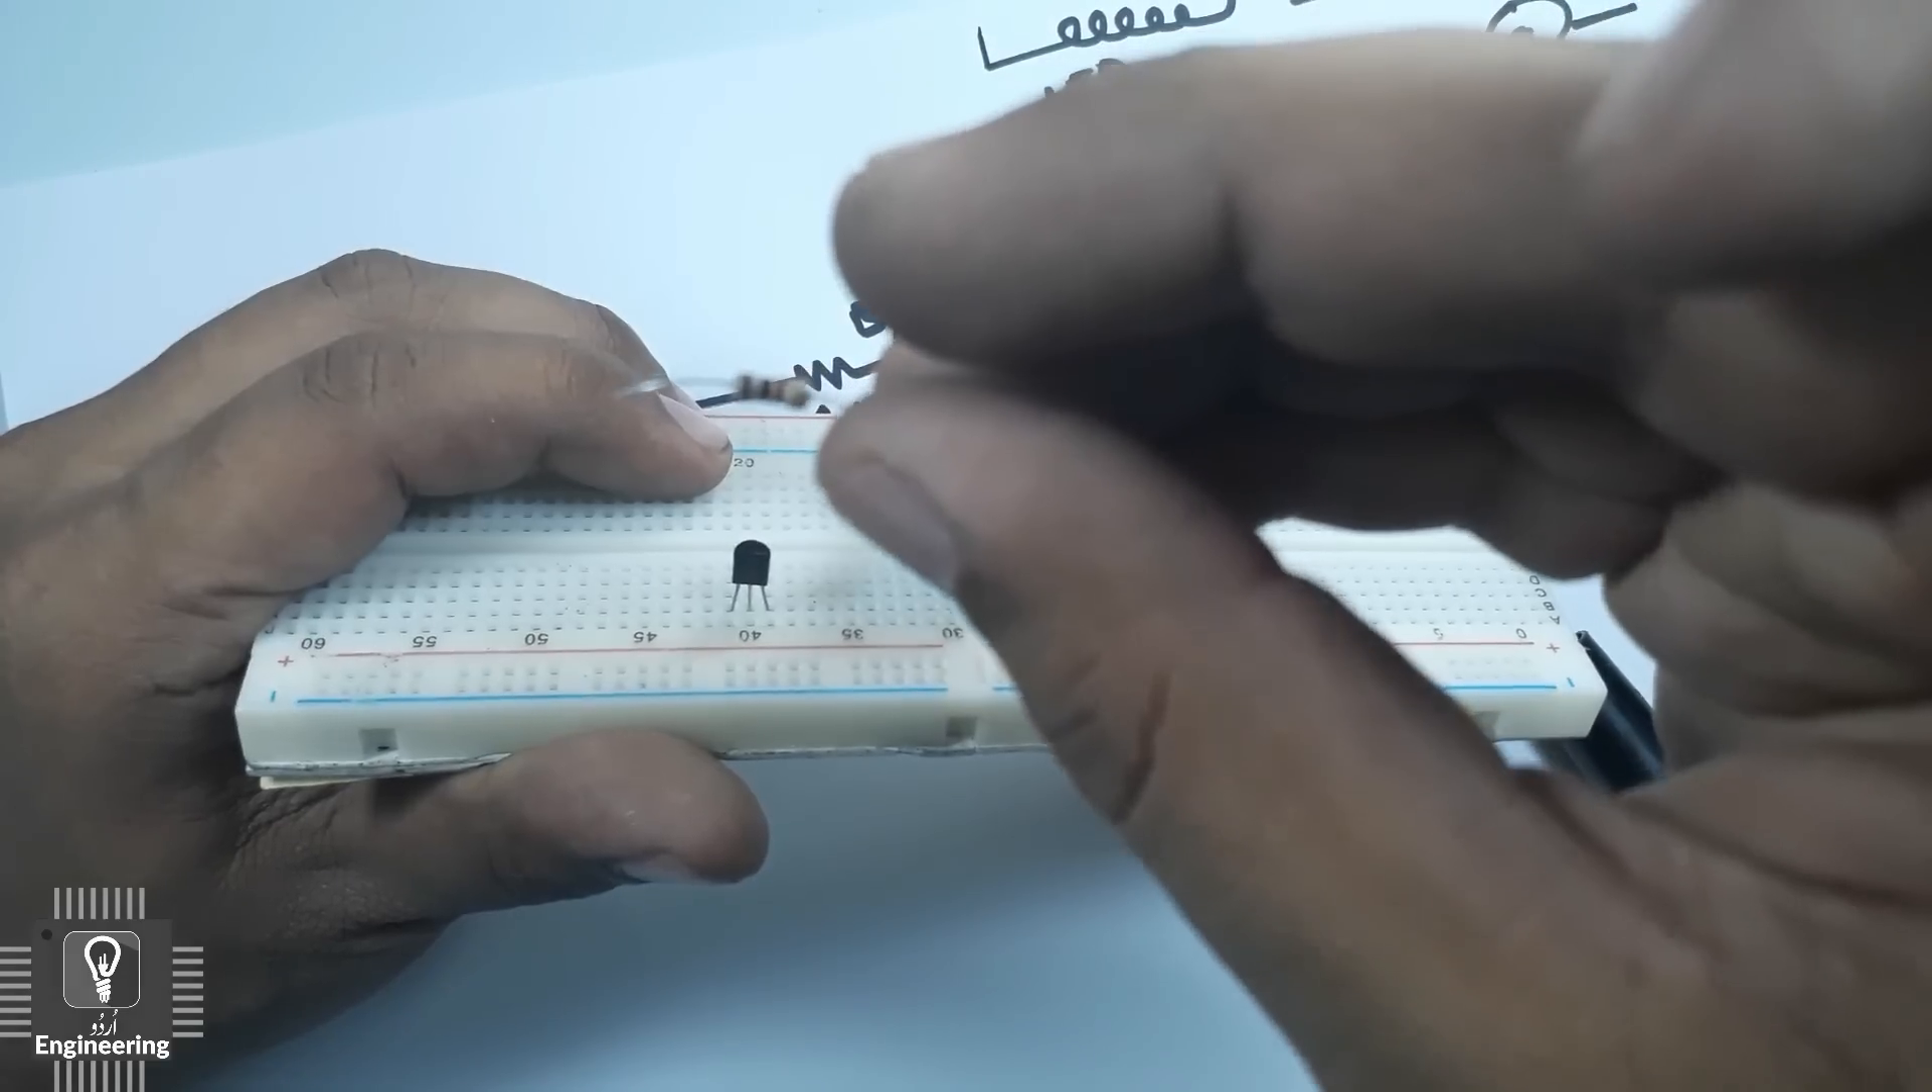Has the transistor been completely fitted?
Yes.